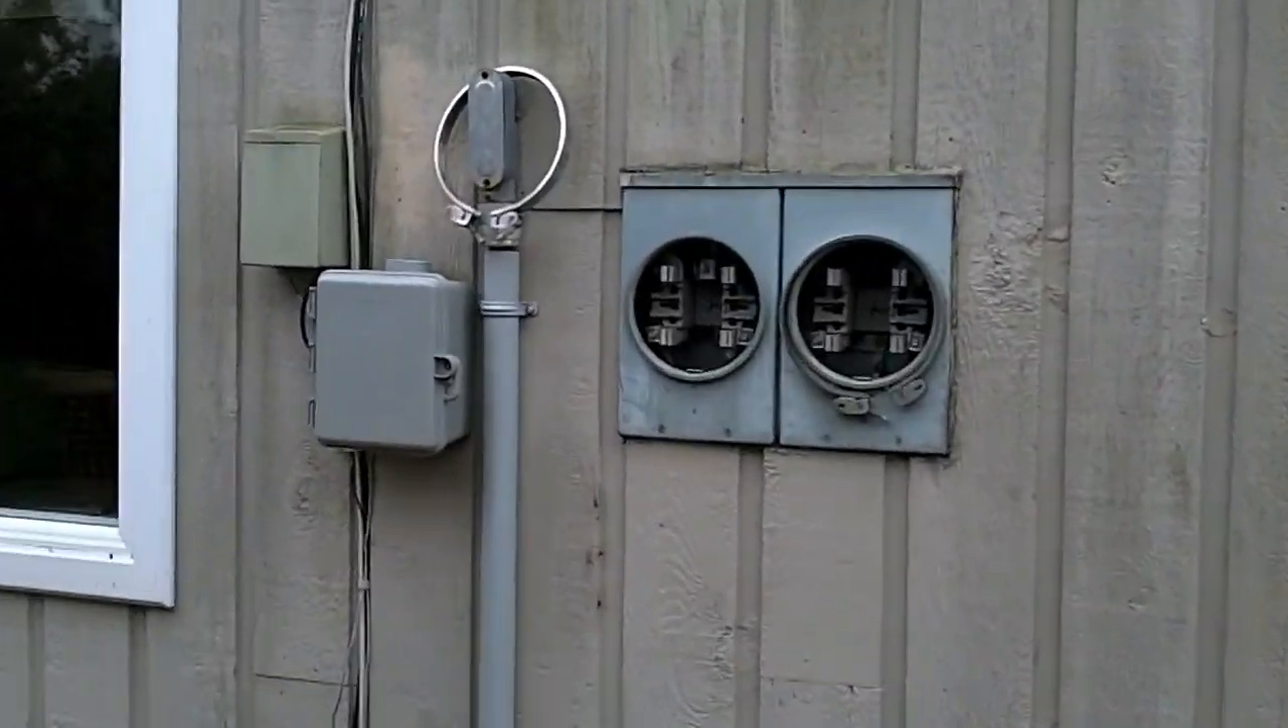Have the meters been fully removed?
Yes.